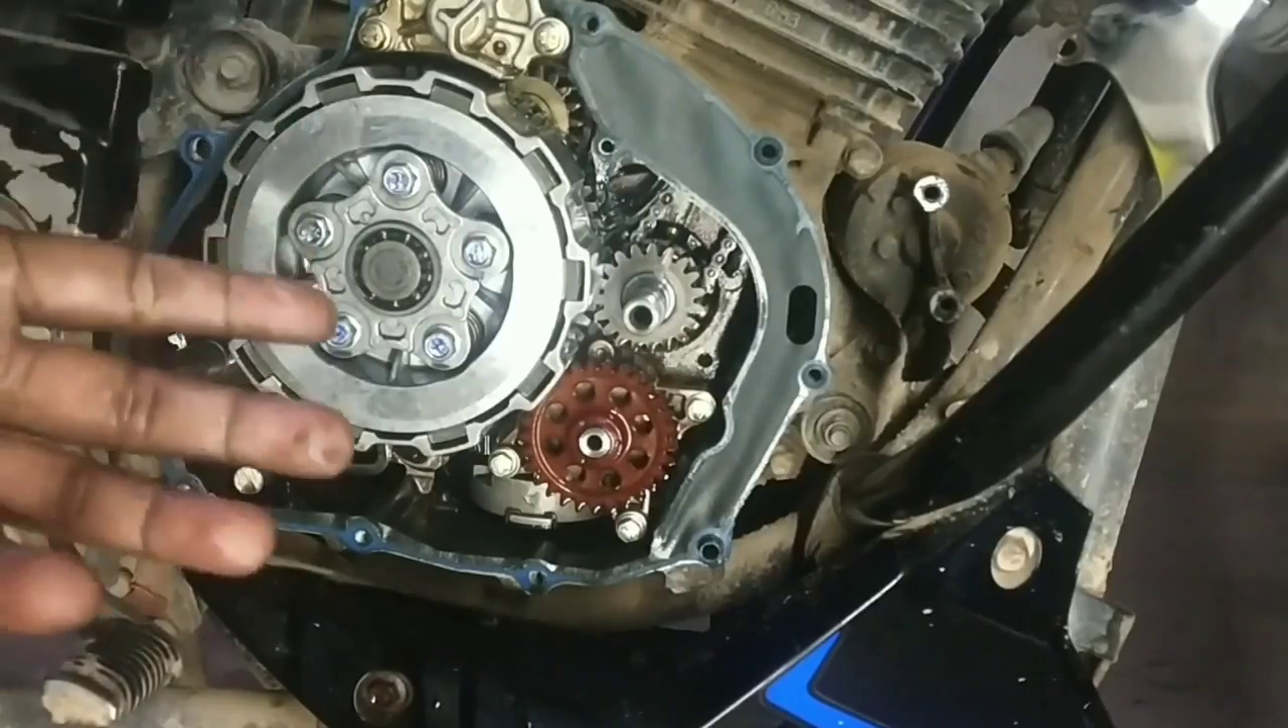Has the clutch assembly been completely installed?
Yes.